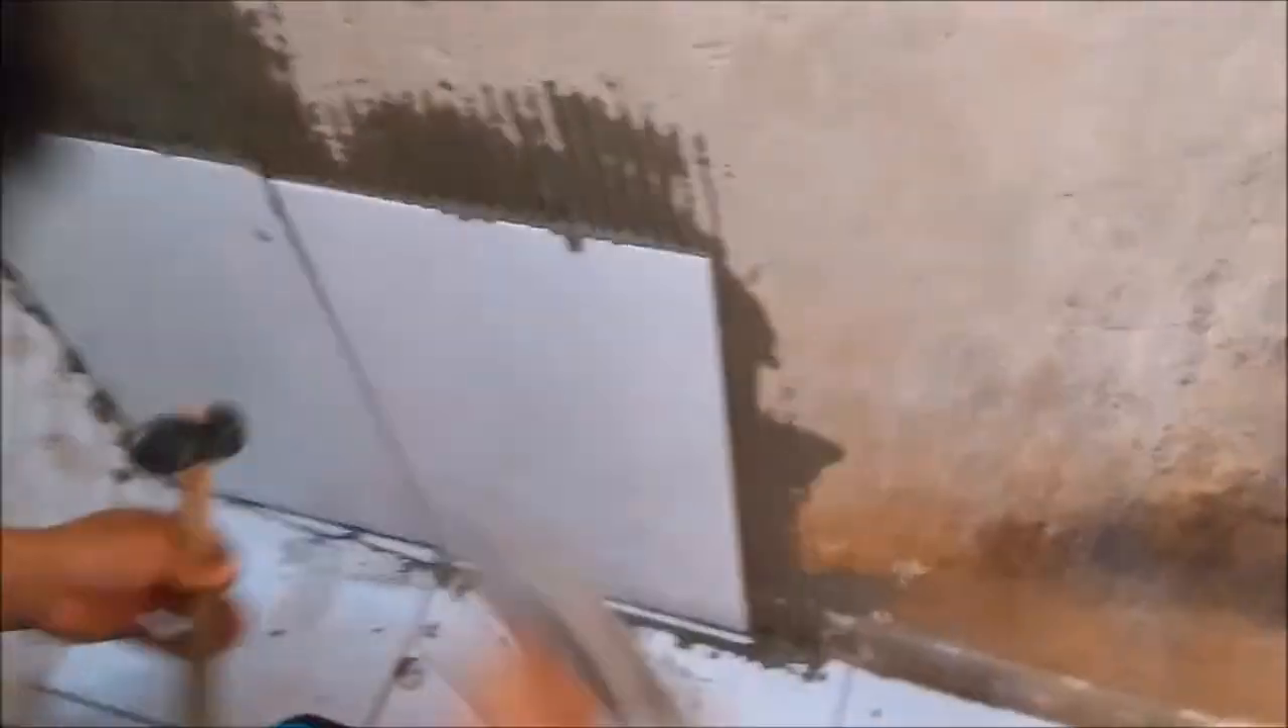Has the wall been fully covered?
No.